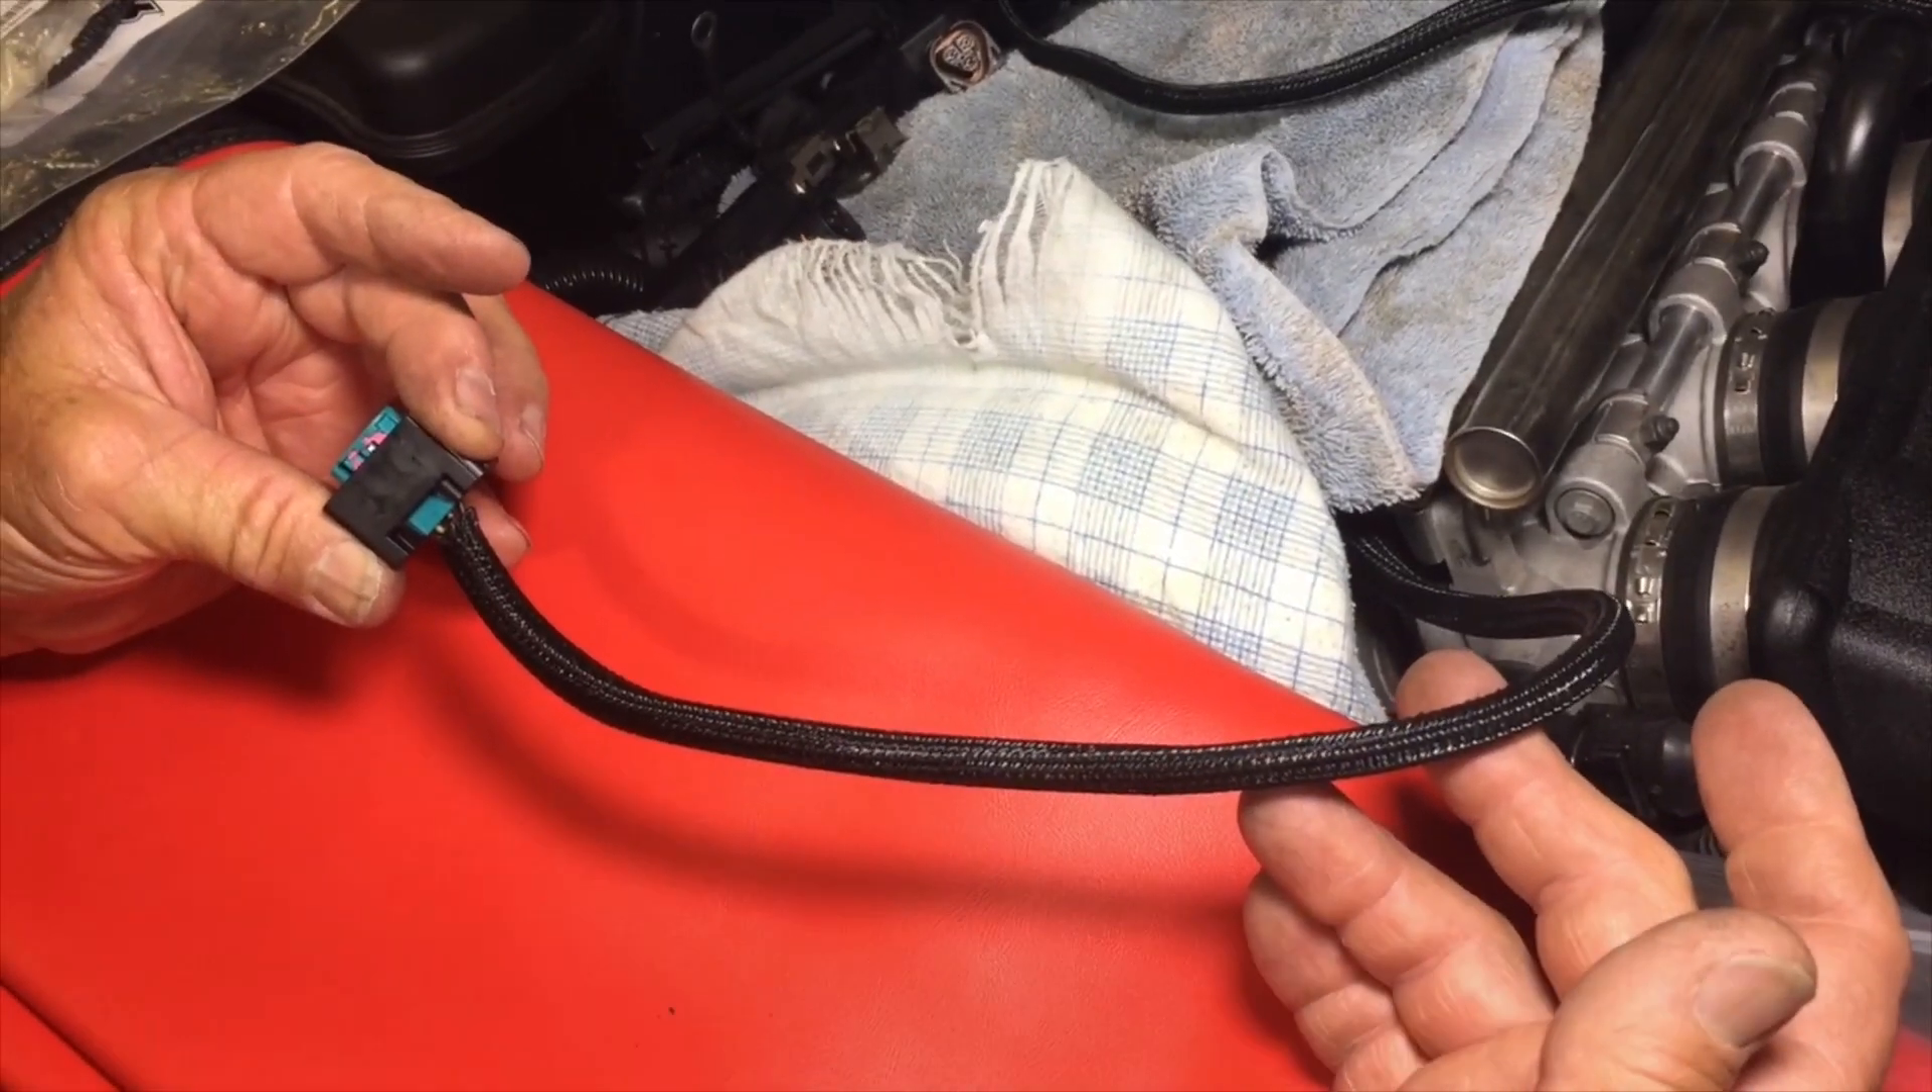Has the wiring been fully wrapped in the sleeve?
Yes.